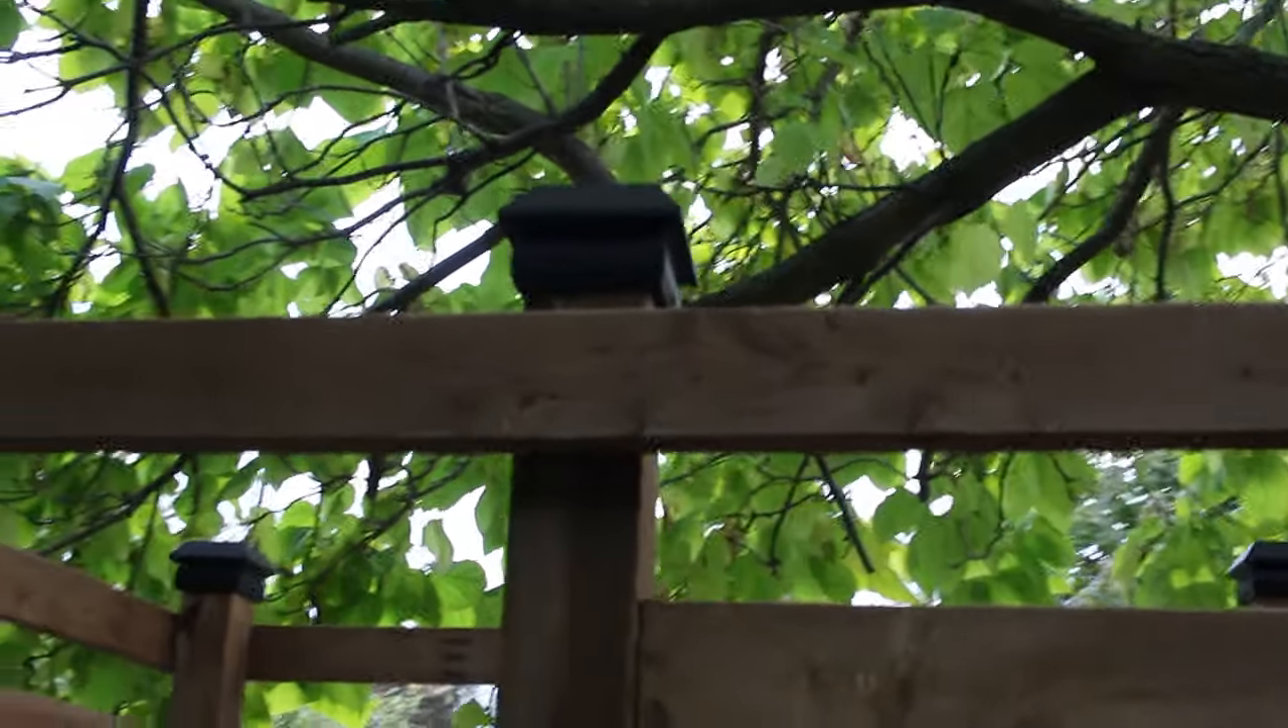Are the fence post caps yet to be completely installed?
No.